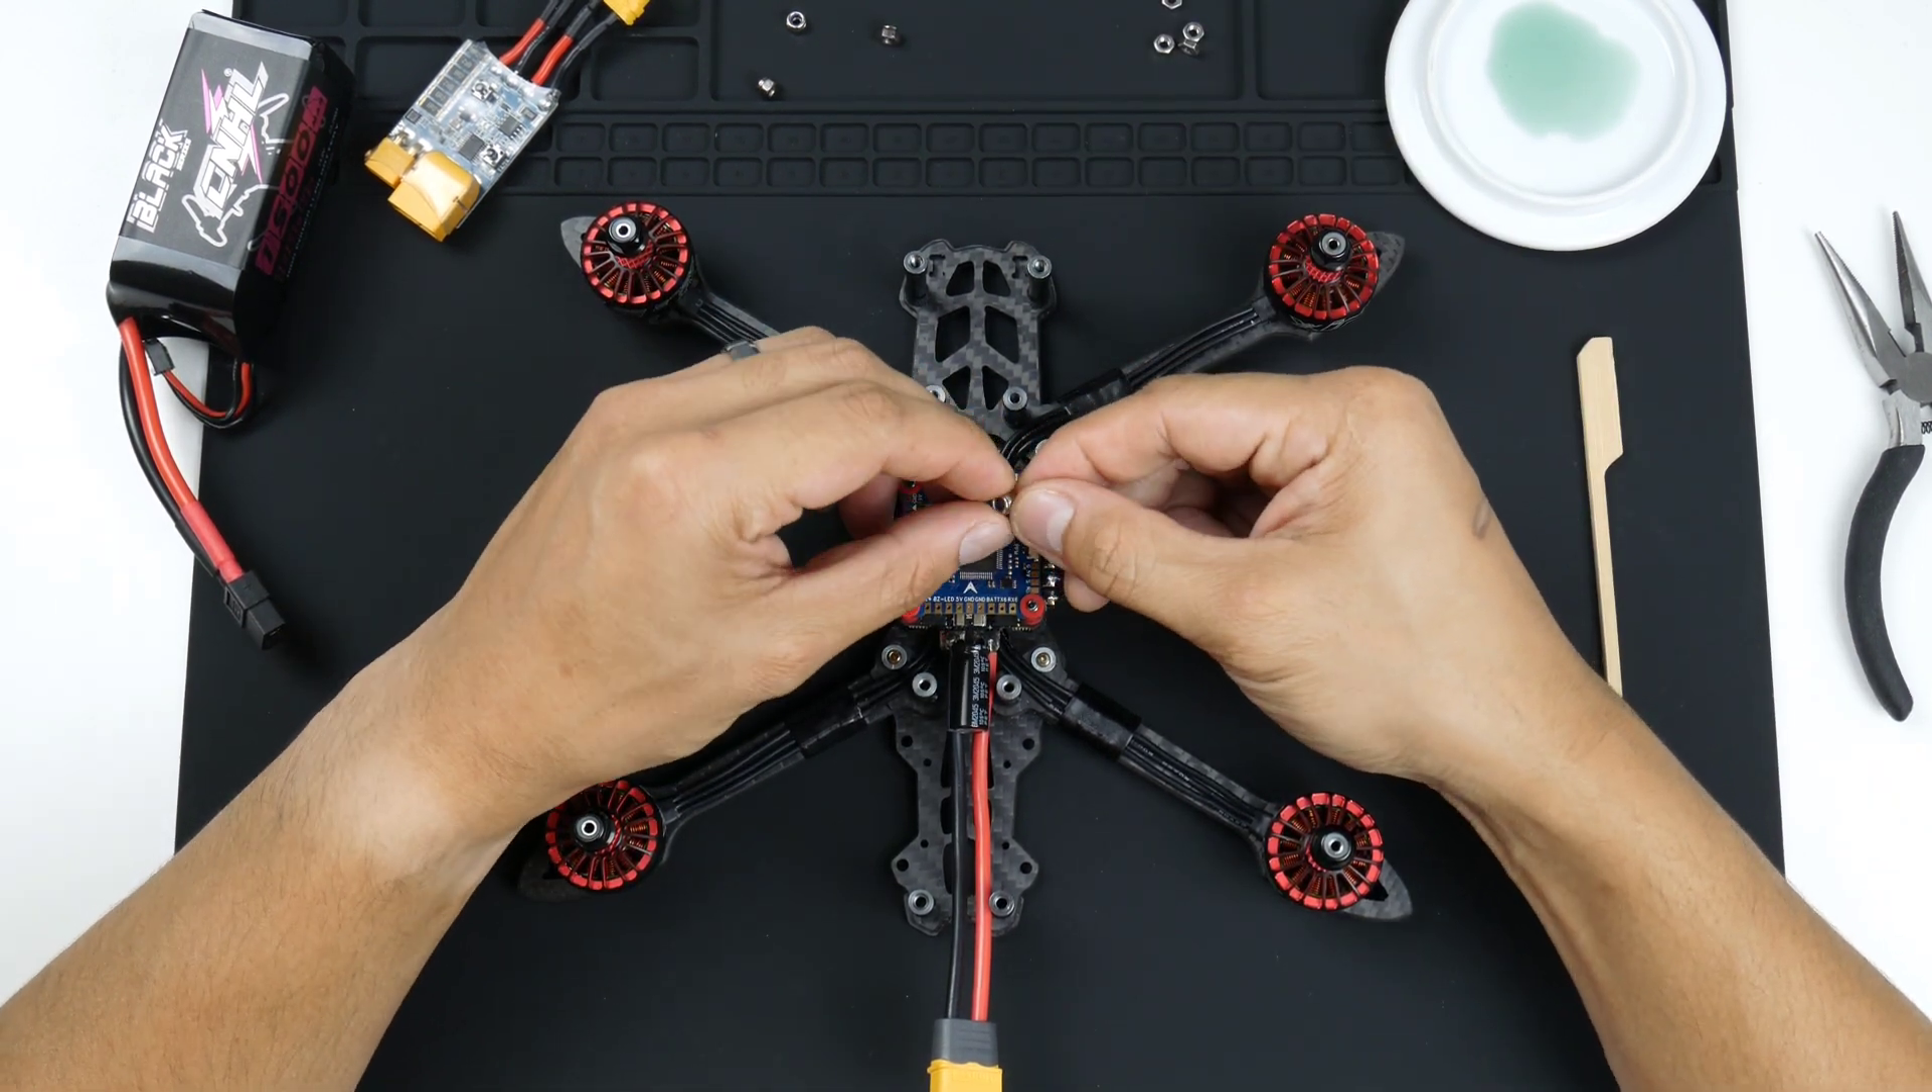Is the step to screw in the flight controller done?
No.